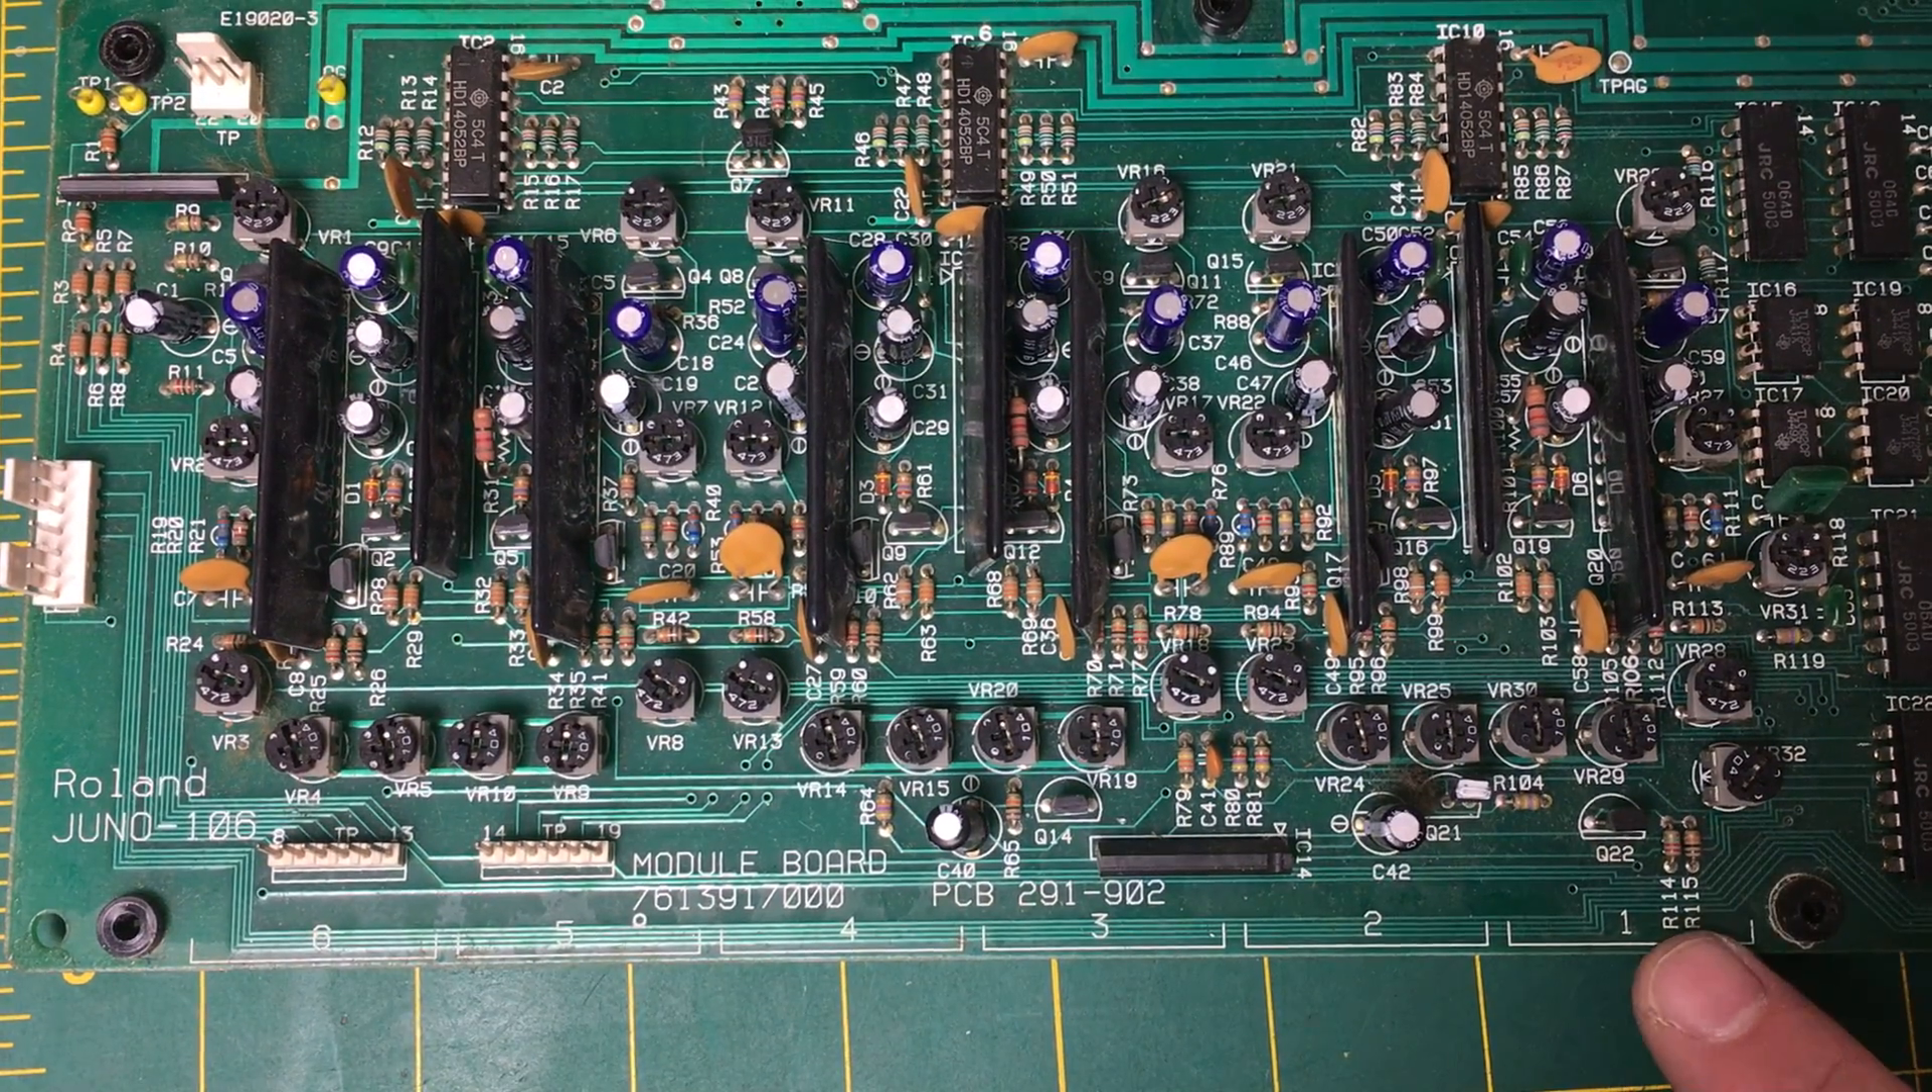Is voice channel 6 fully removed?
No.